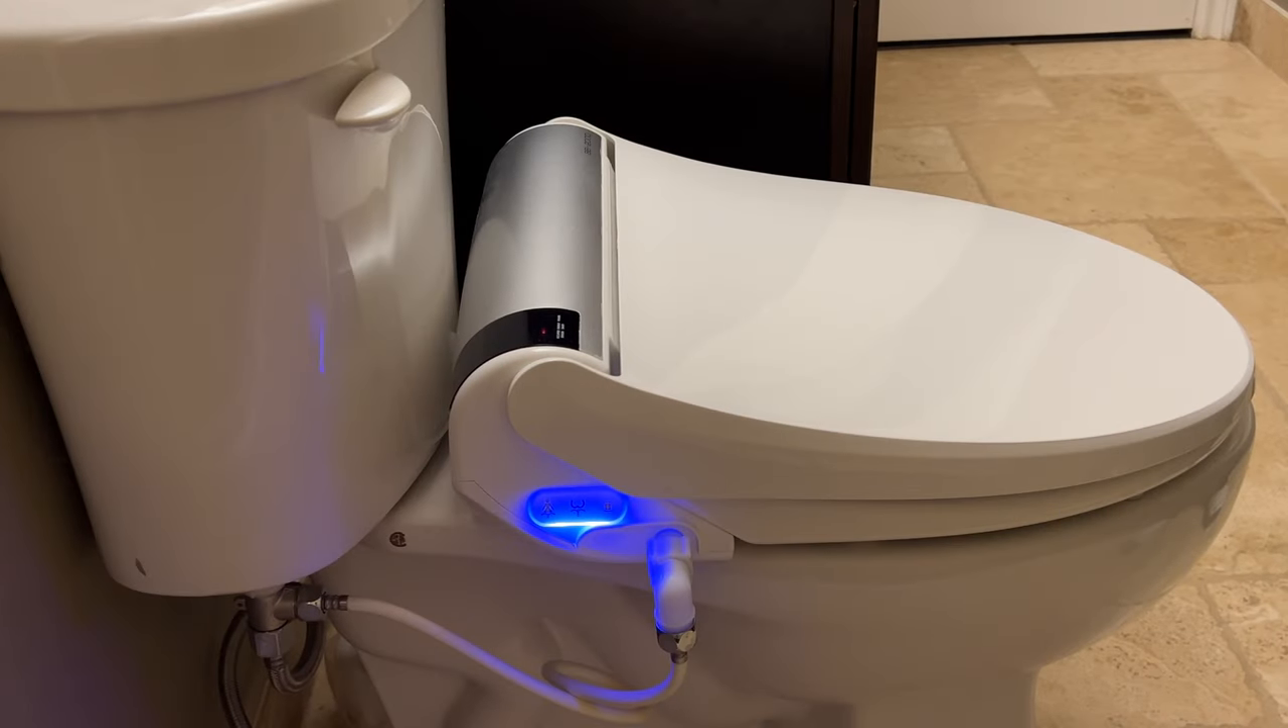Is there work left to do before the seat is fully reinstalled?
No.